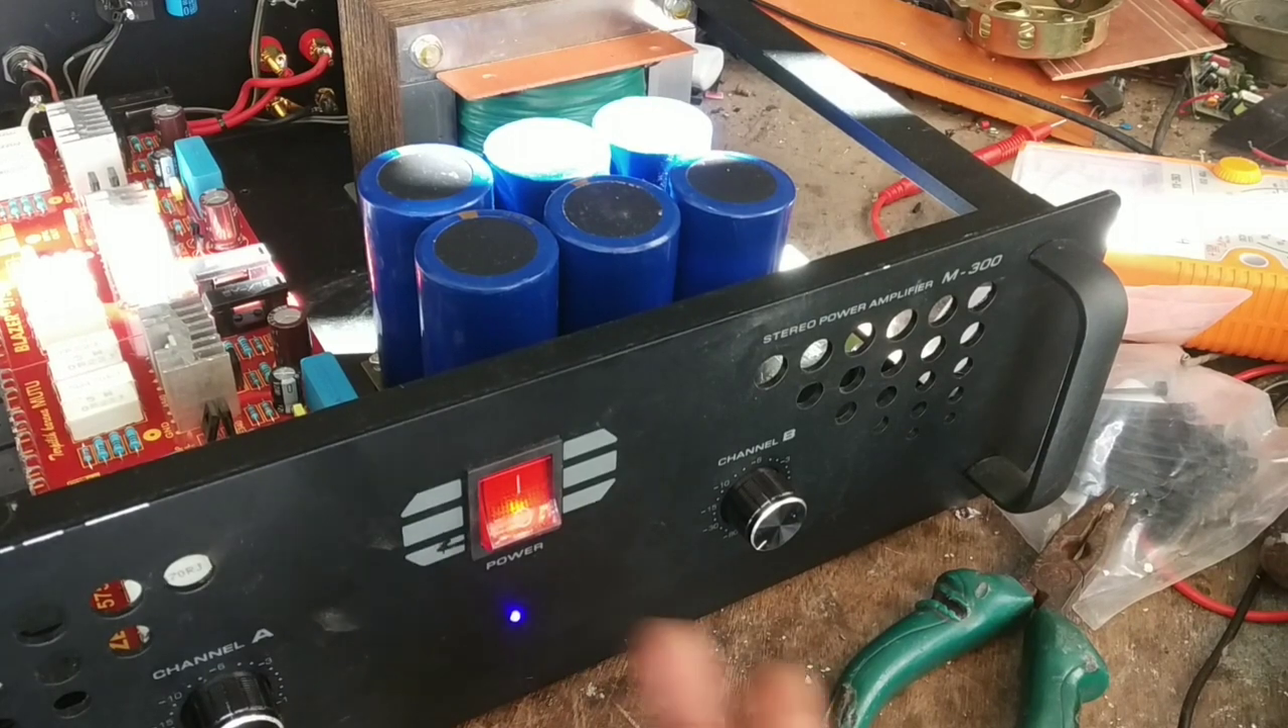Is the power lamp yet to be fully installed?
No.